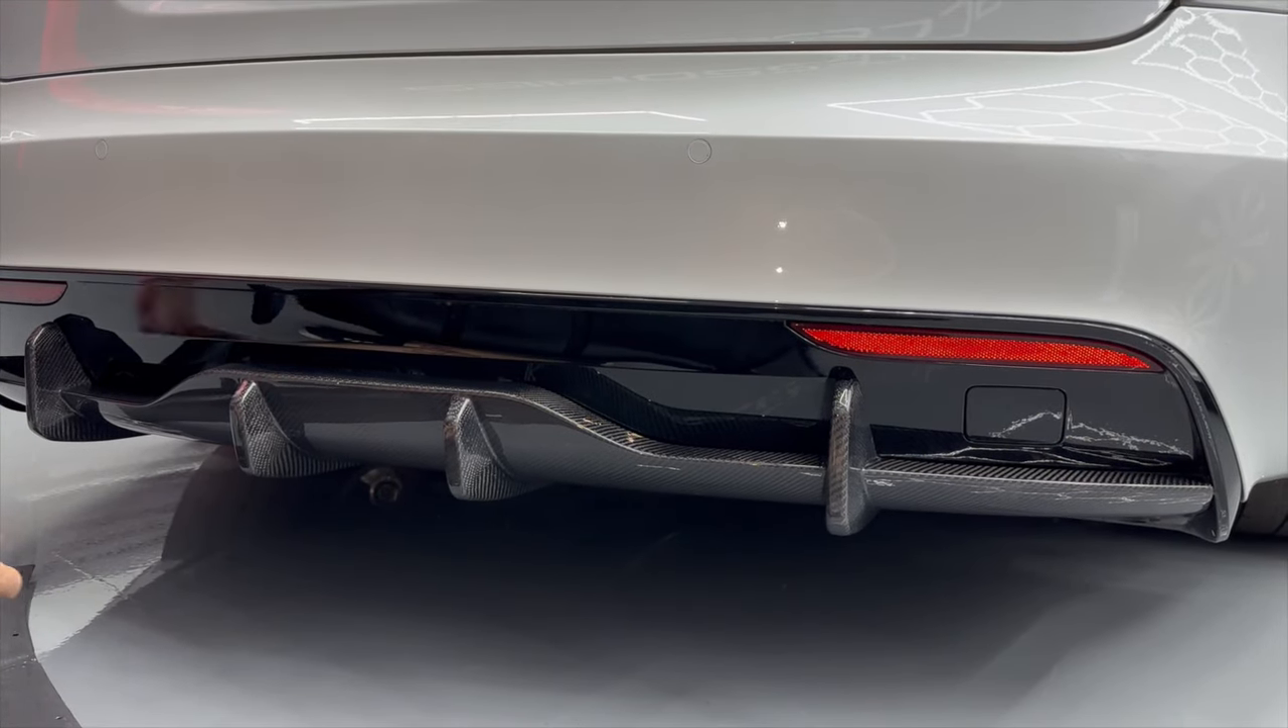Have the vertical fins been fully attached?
Yes.